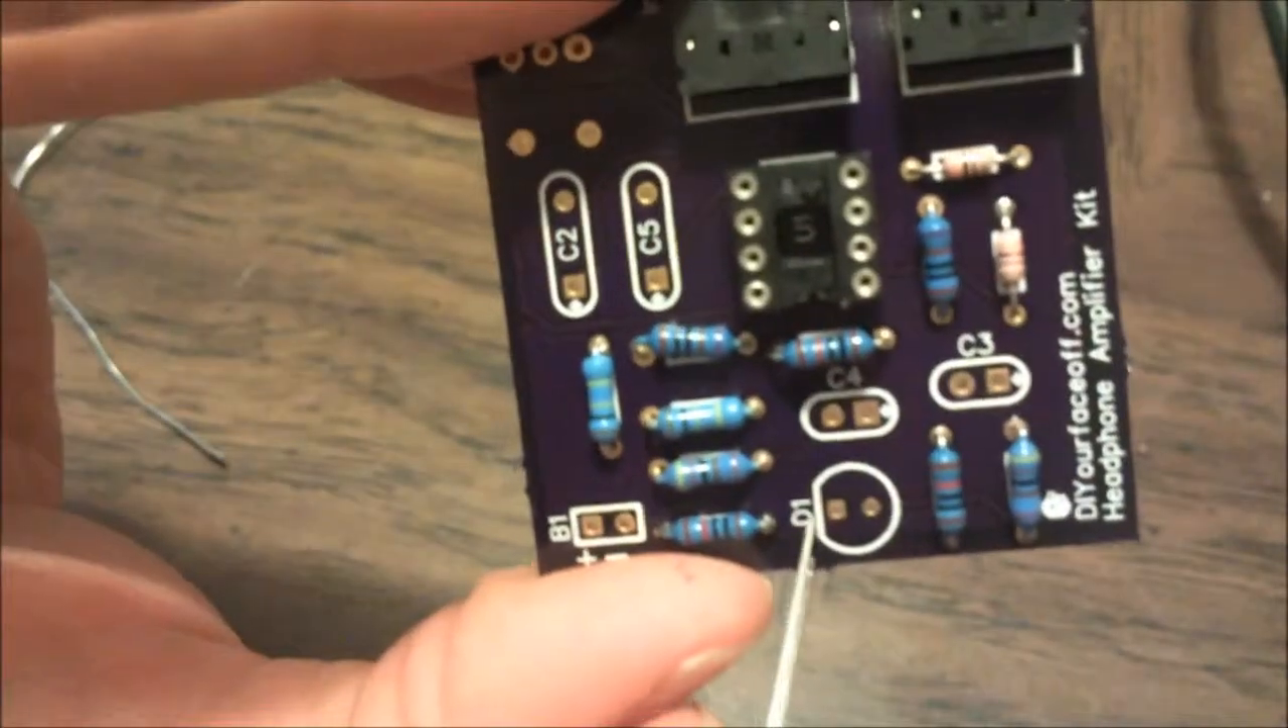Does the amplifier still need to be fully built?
Yes.